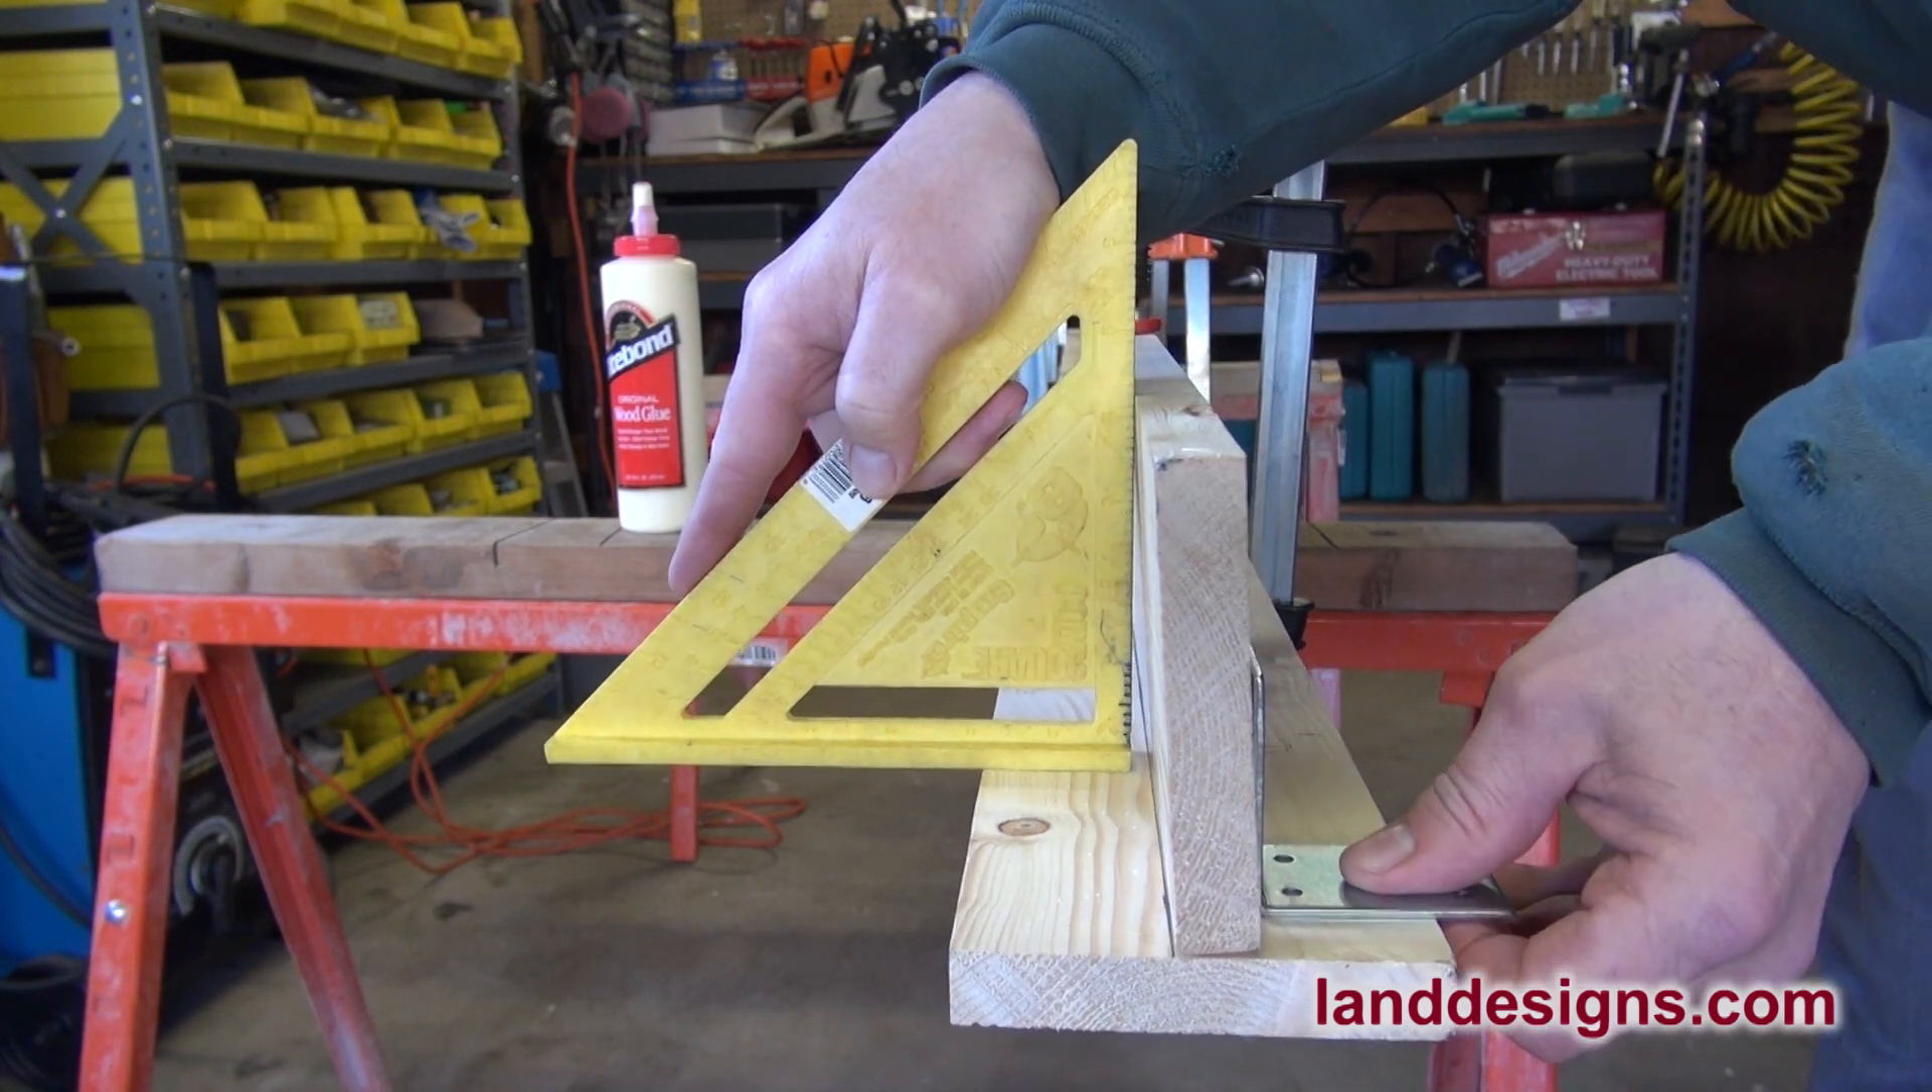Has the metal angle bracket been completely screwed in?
No.